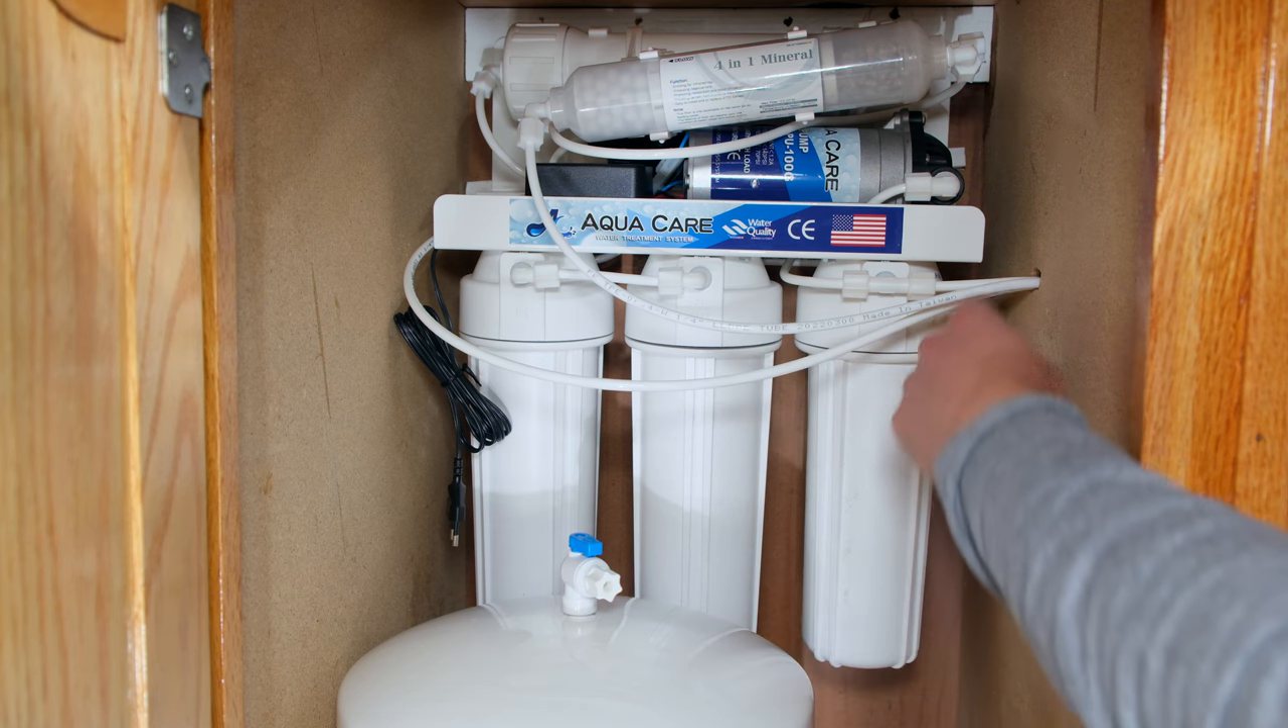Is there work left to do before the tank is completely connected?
Yes.